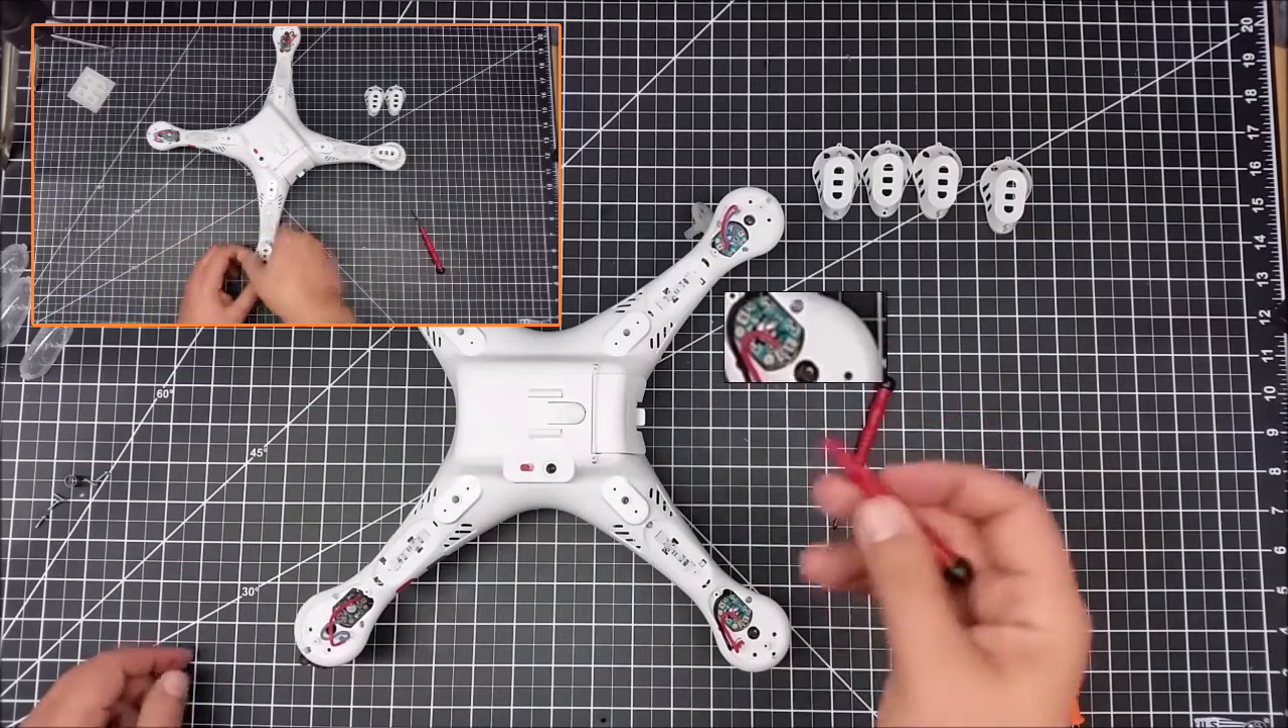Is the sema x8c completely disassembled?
No.